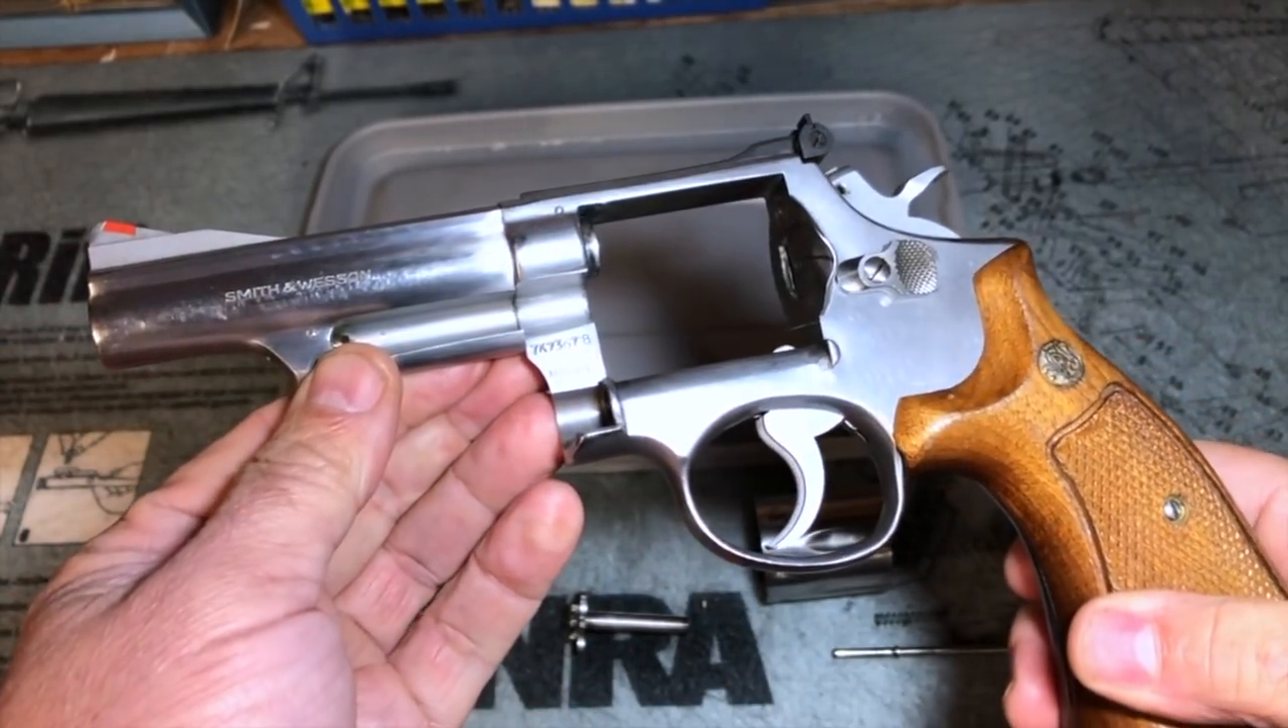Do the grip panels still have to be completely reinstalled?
No.